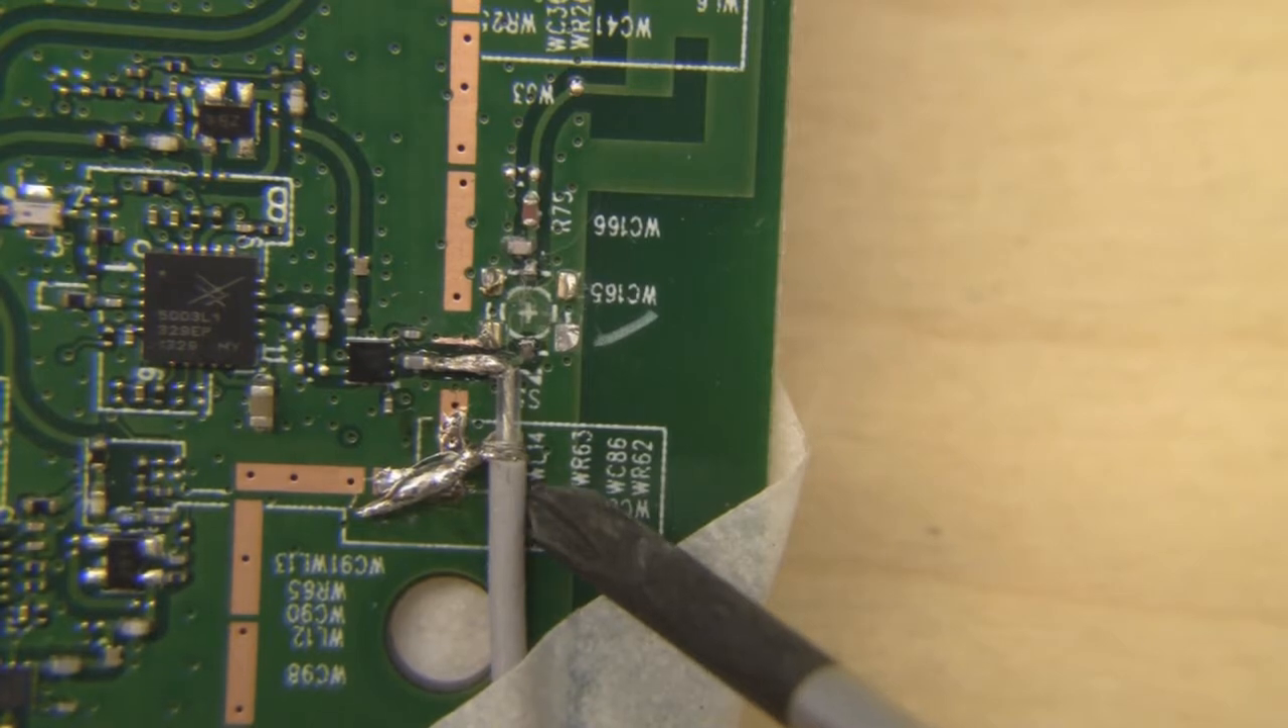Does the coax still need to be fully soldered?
No.